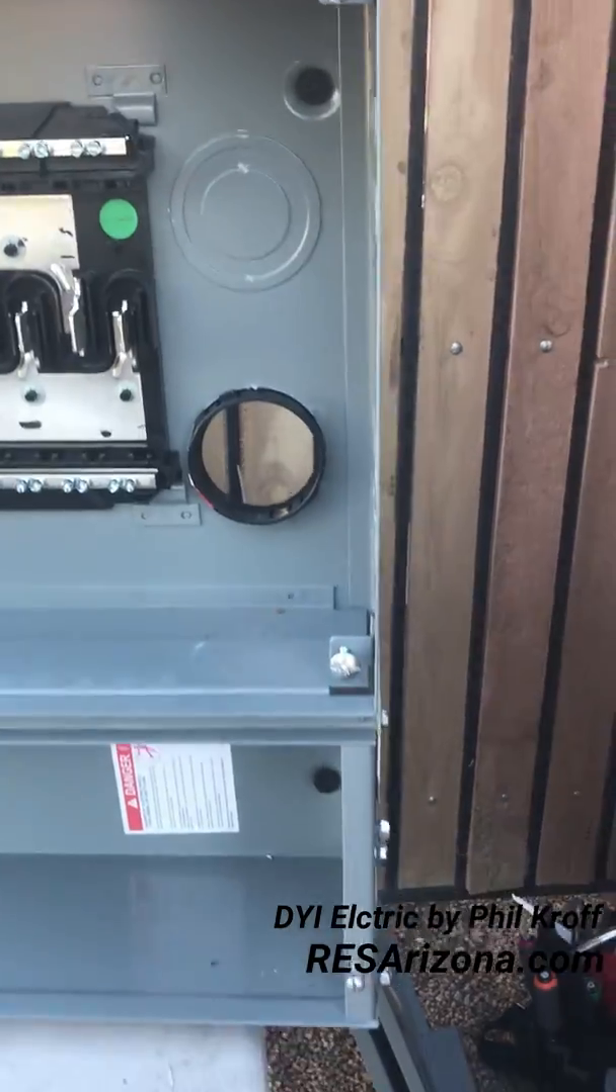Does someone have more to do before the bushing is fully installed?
No.